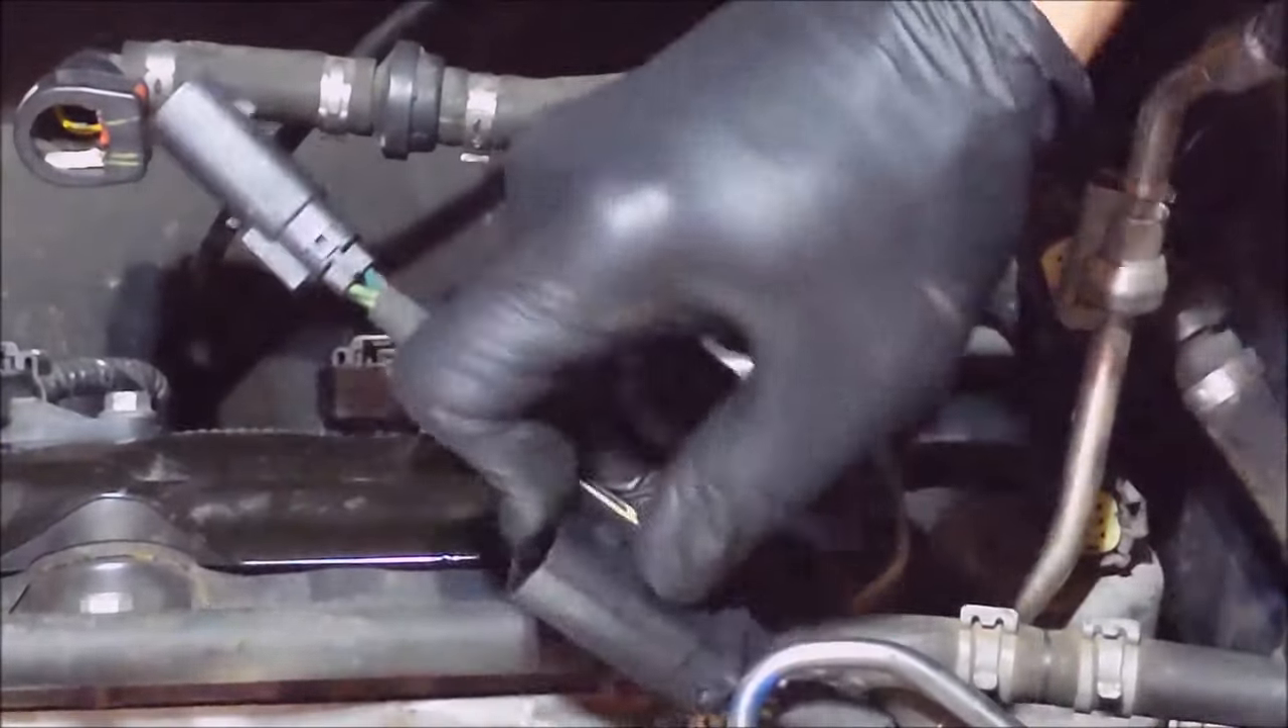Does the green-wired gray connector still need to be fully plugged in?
Yes.